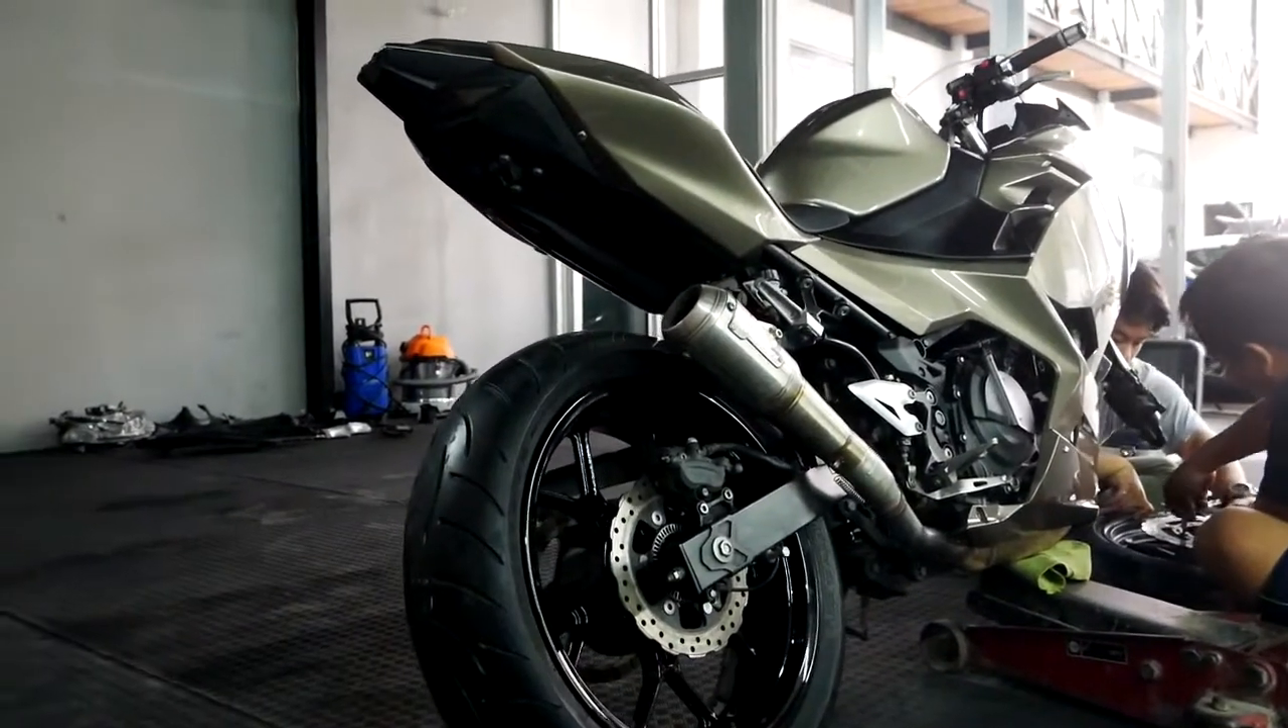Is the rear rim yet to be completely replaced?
No.